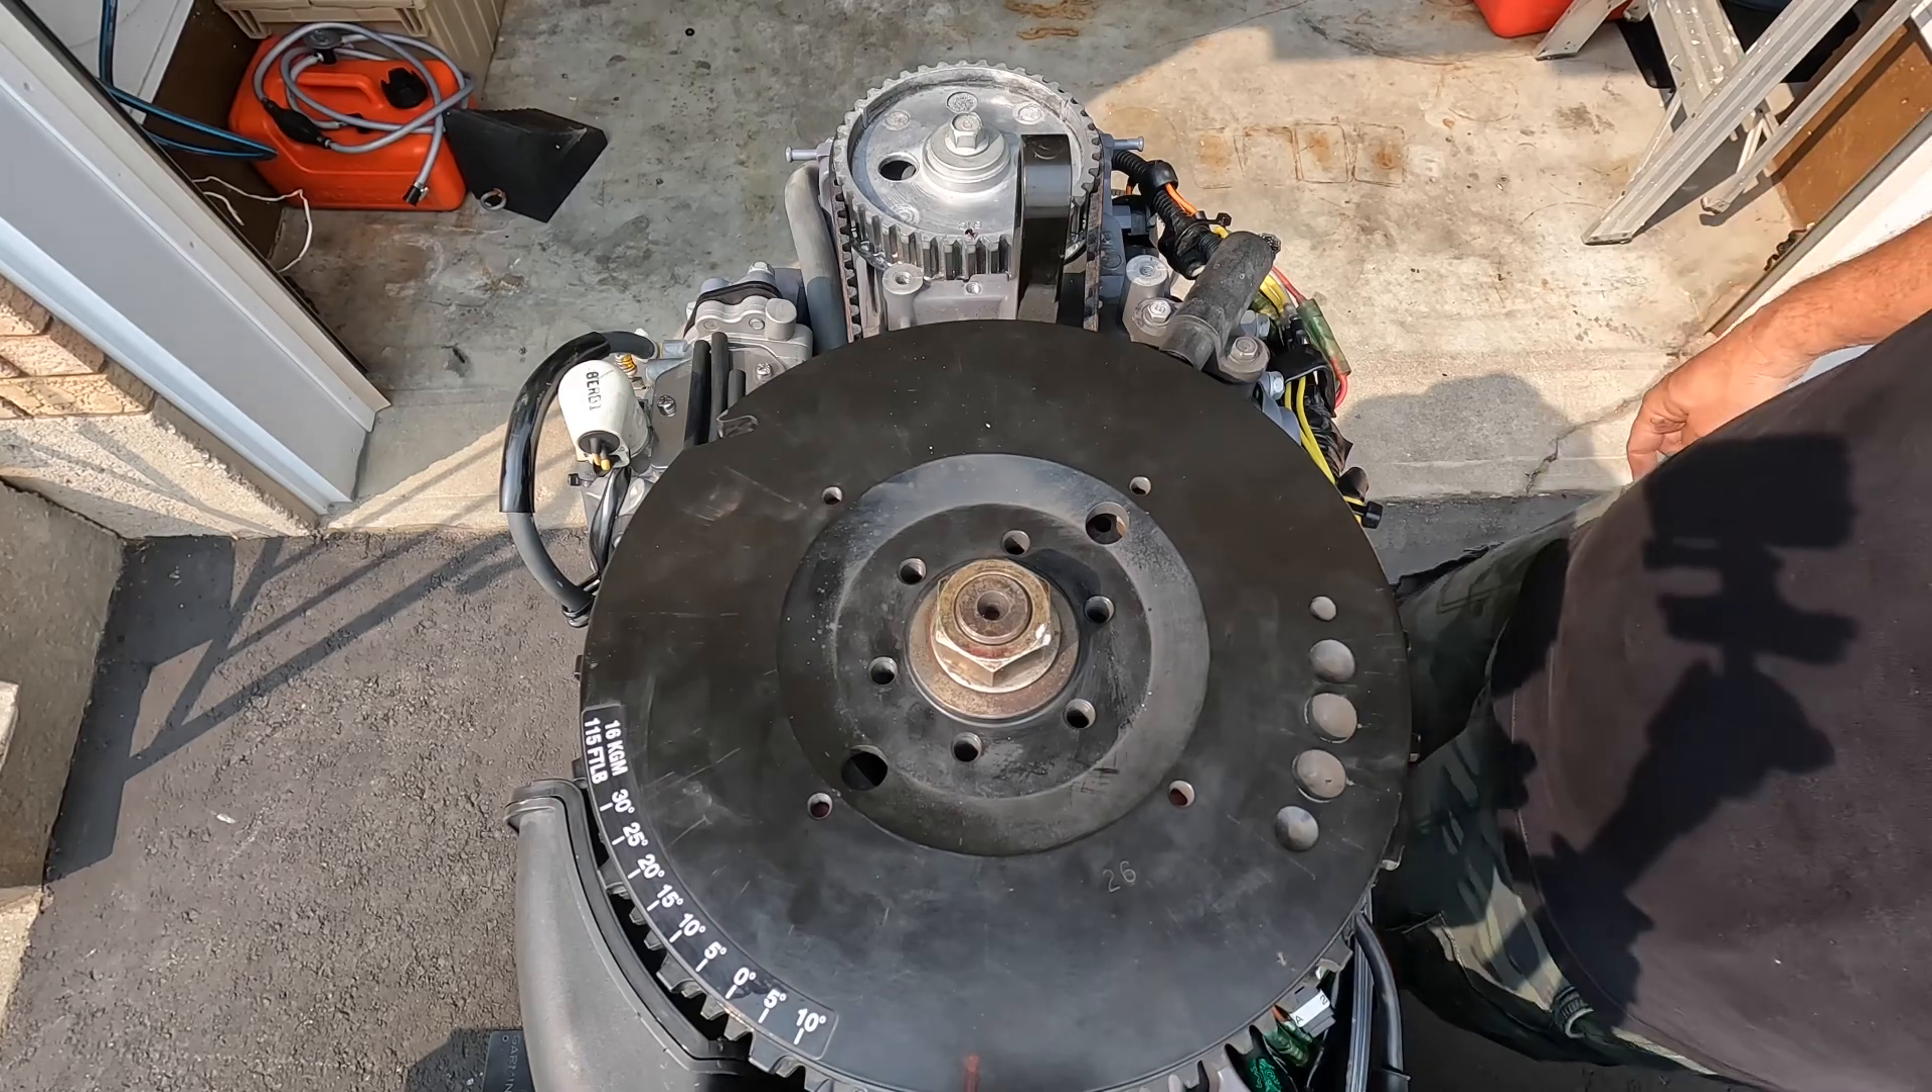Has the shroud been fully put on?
No.